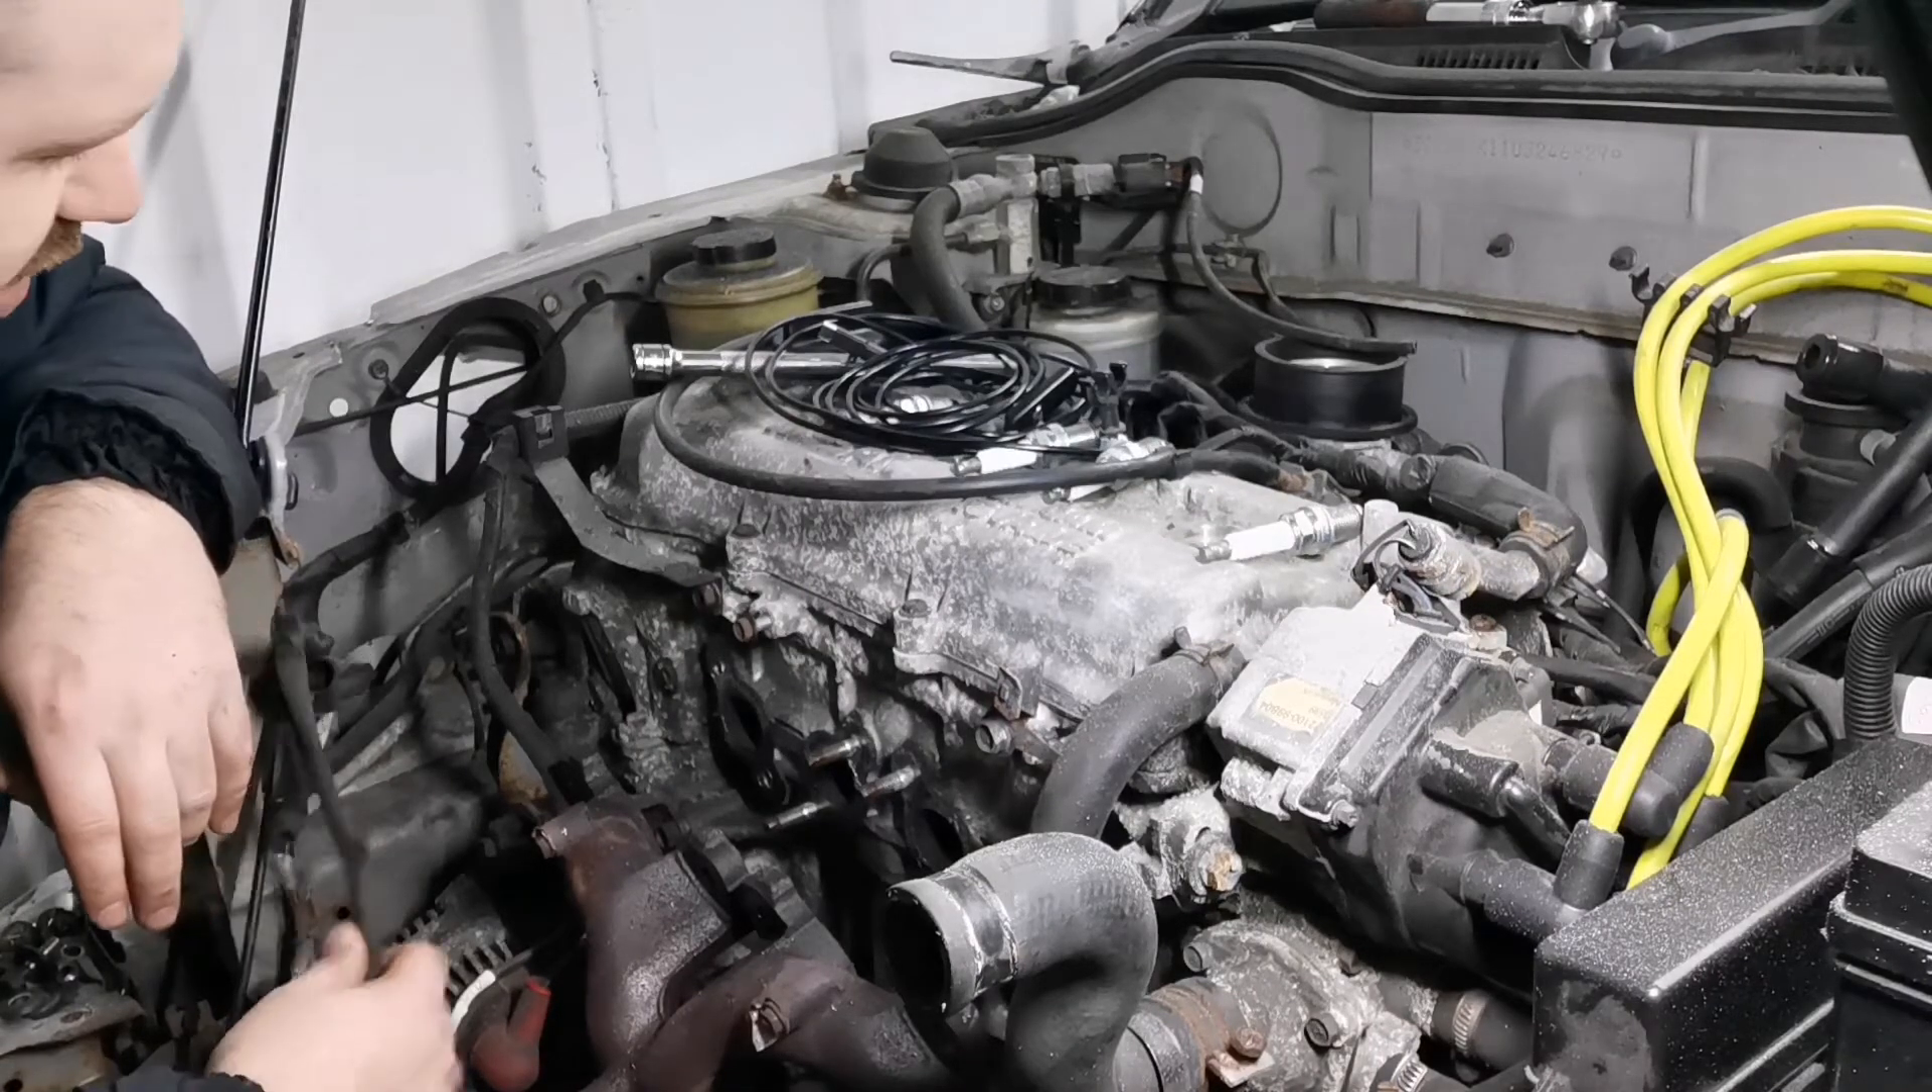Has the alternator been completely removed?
No.